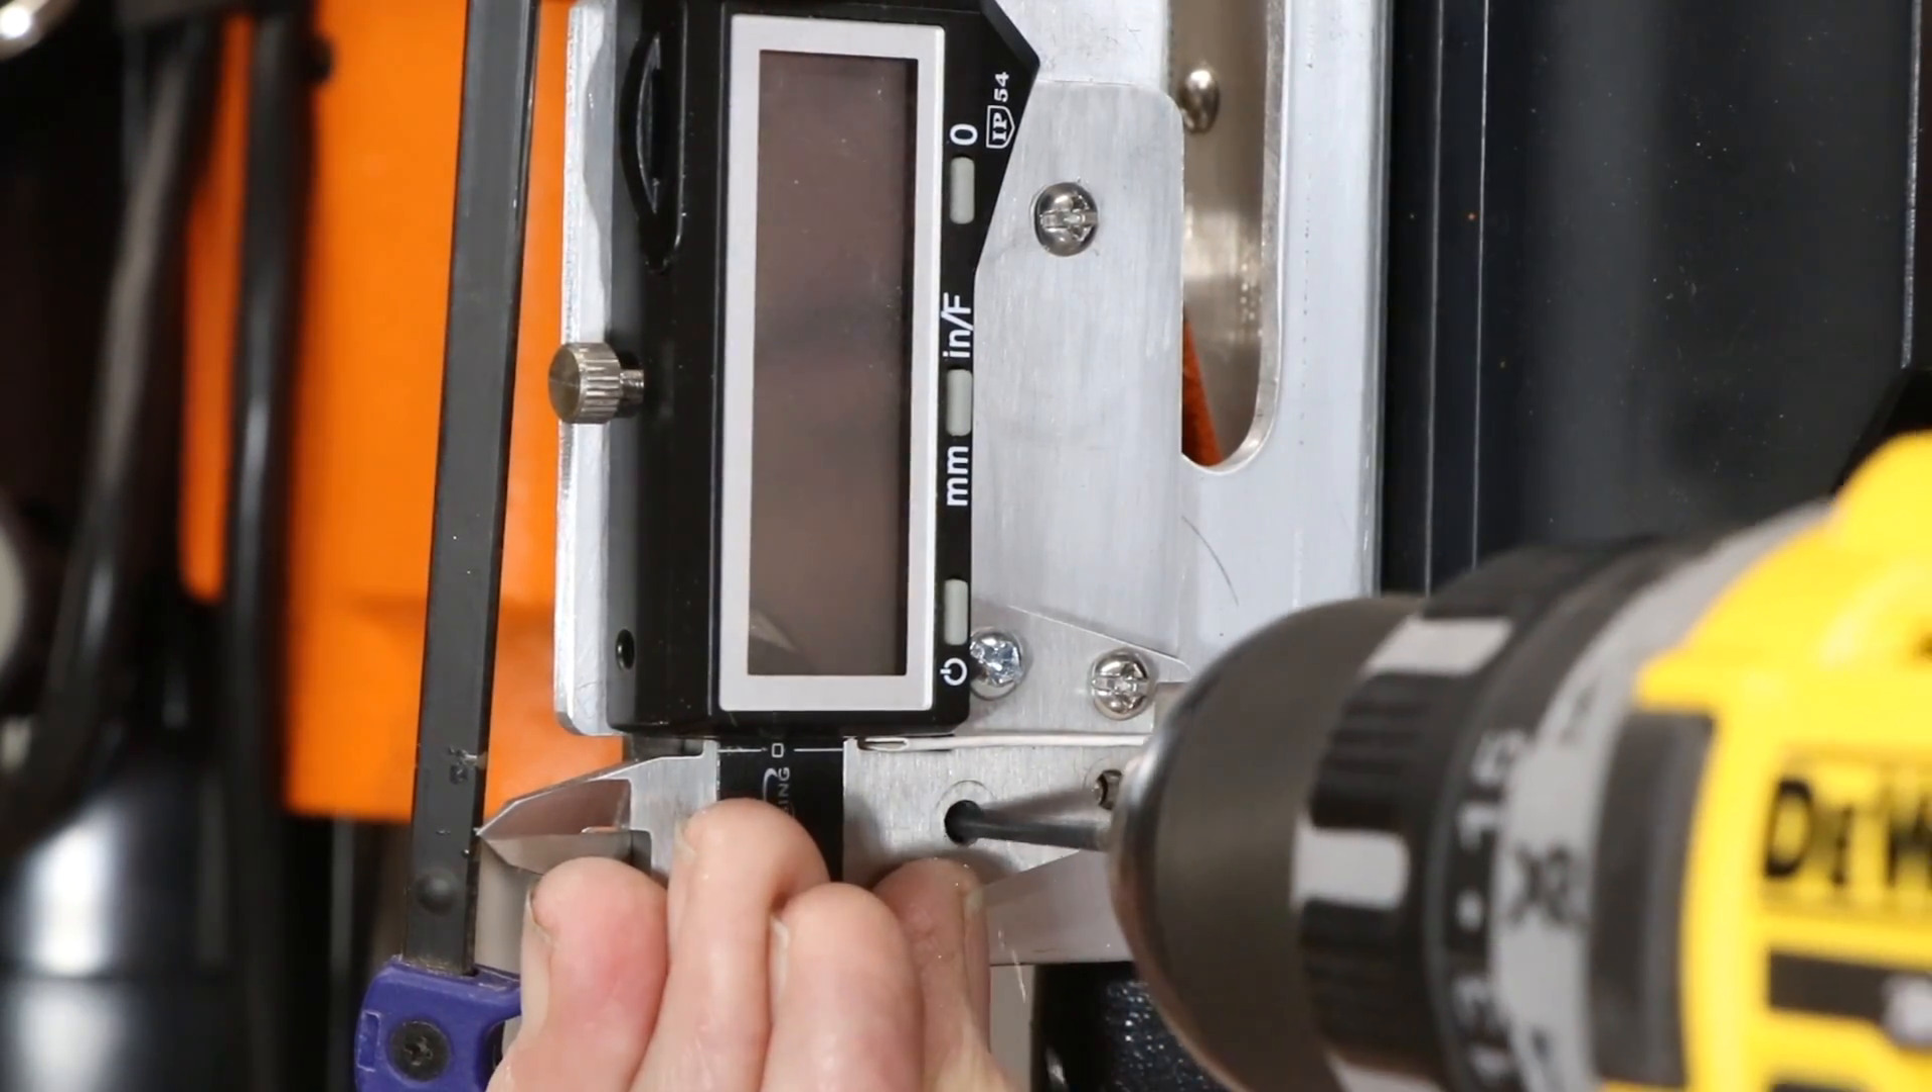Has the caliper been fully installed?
No.